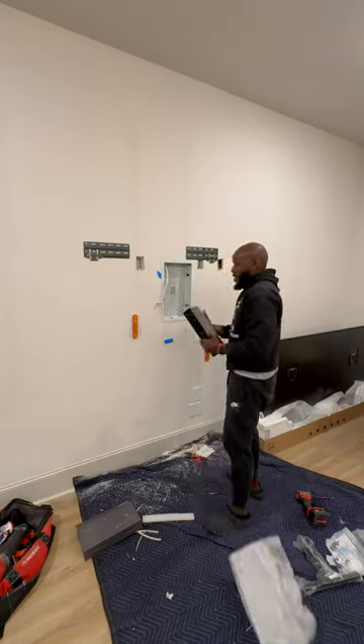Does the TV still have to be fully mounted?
Yes.